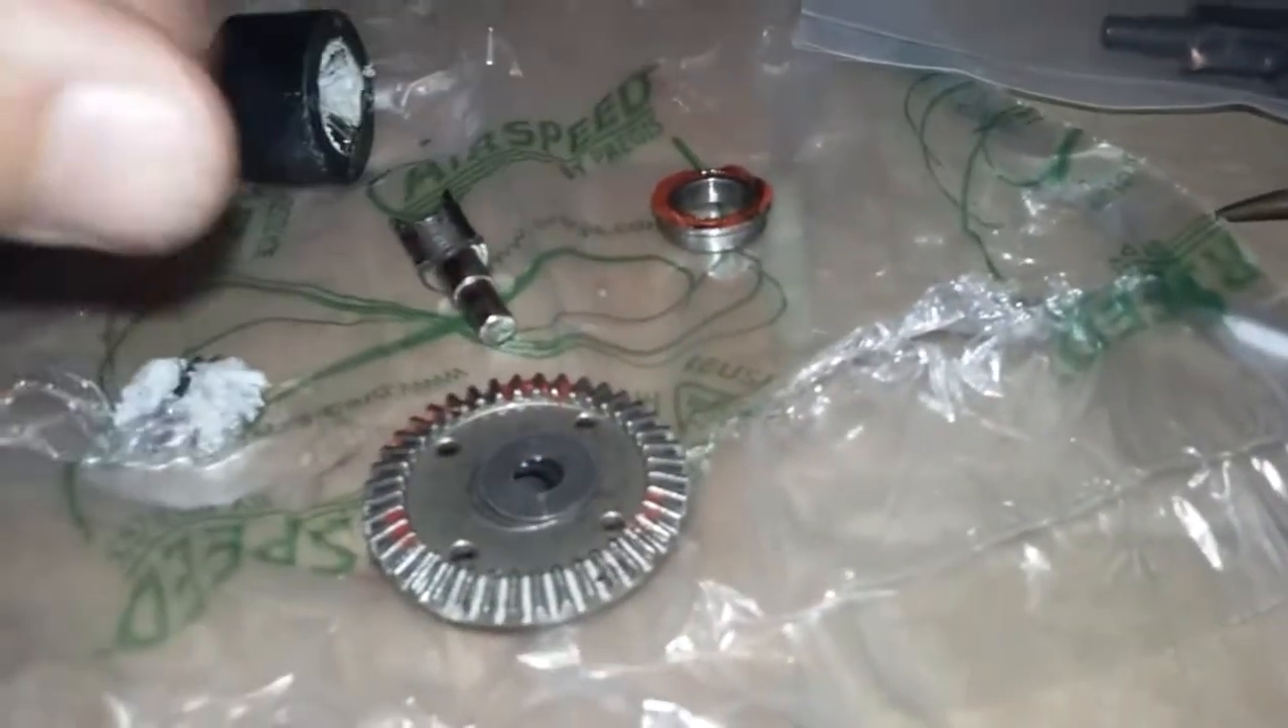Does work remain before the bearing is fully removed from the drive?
No.